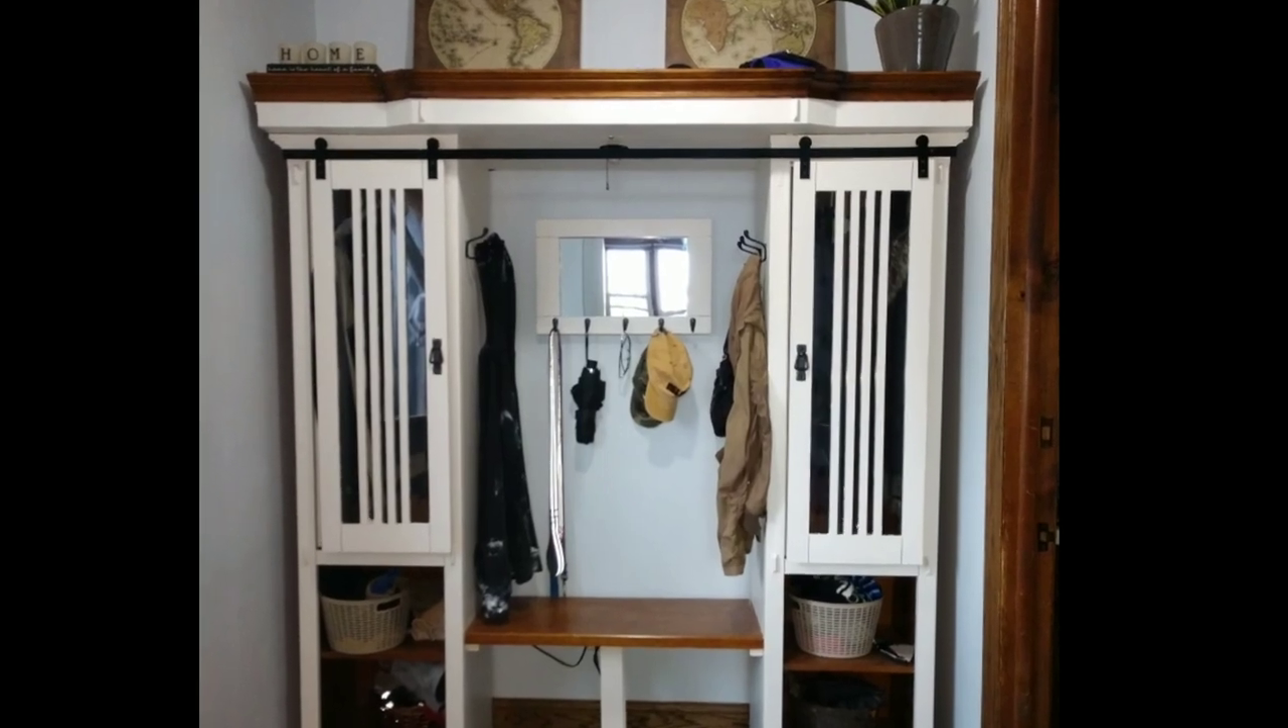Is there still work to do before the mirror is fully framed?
No.